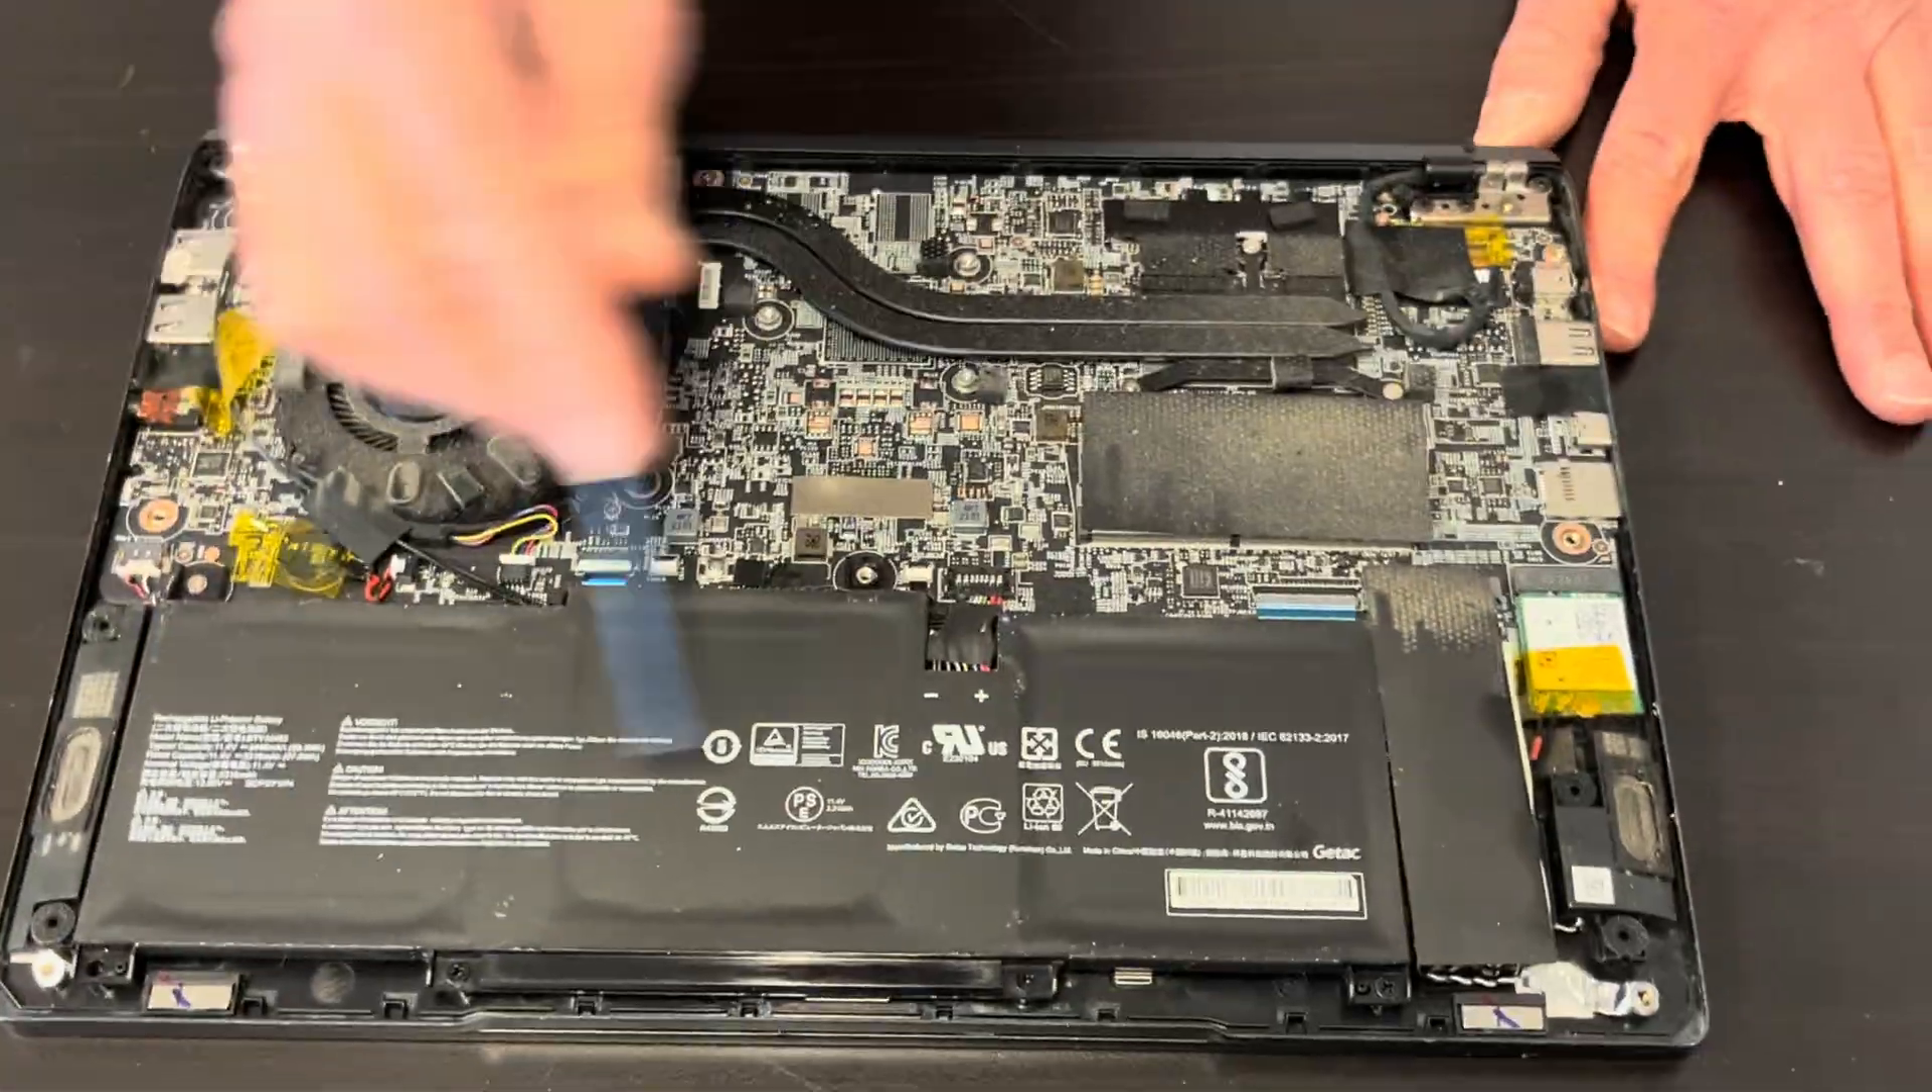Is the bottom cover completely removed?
Yes.